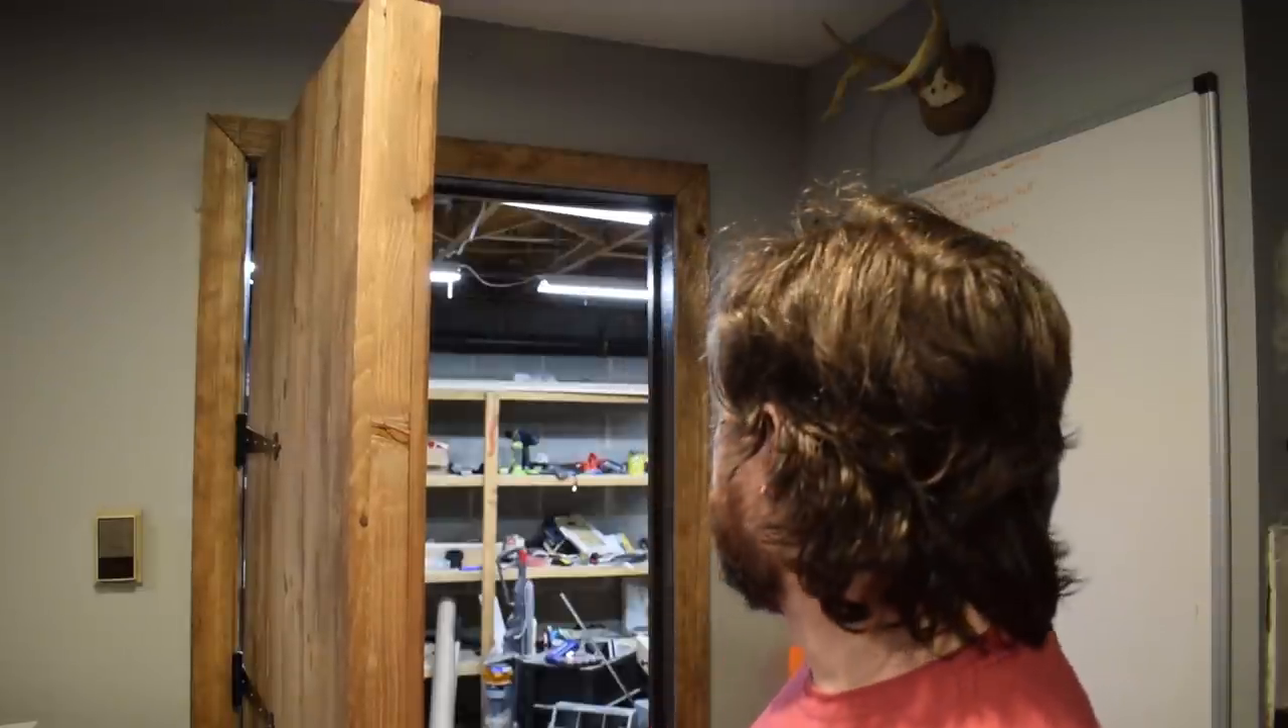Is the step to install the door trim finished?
Yes.